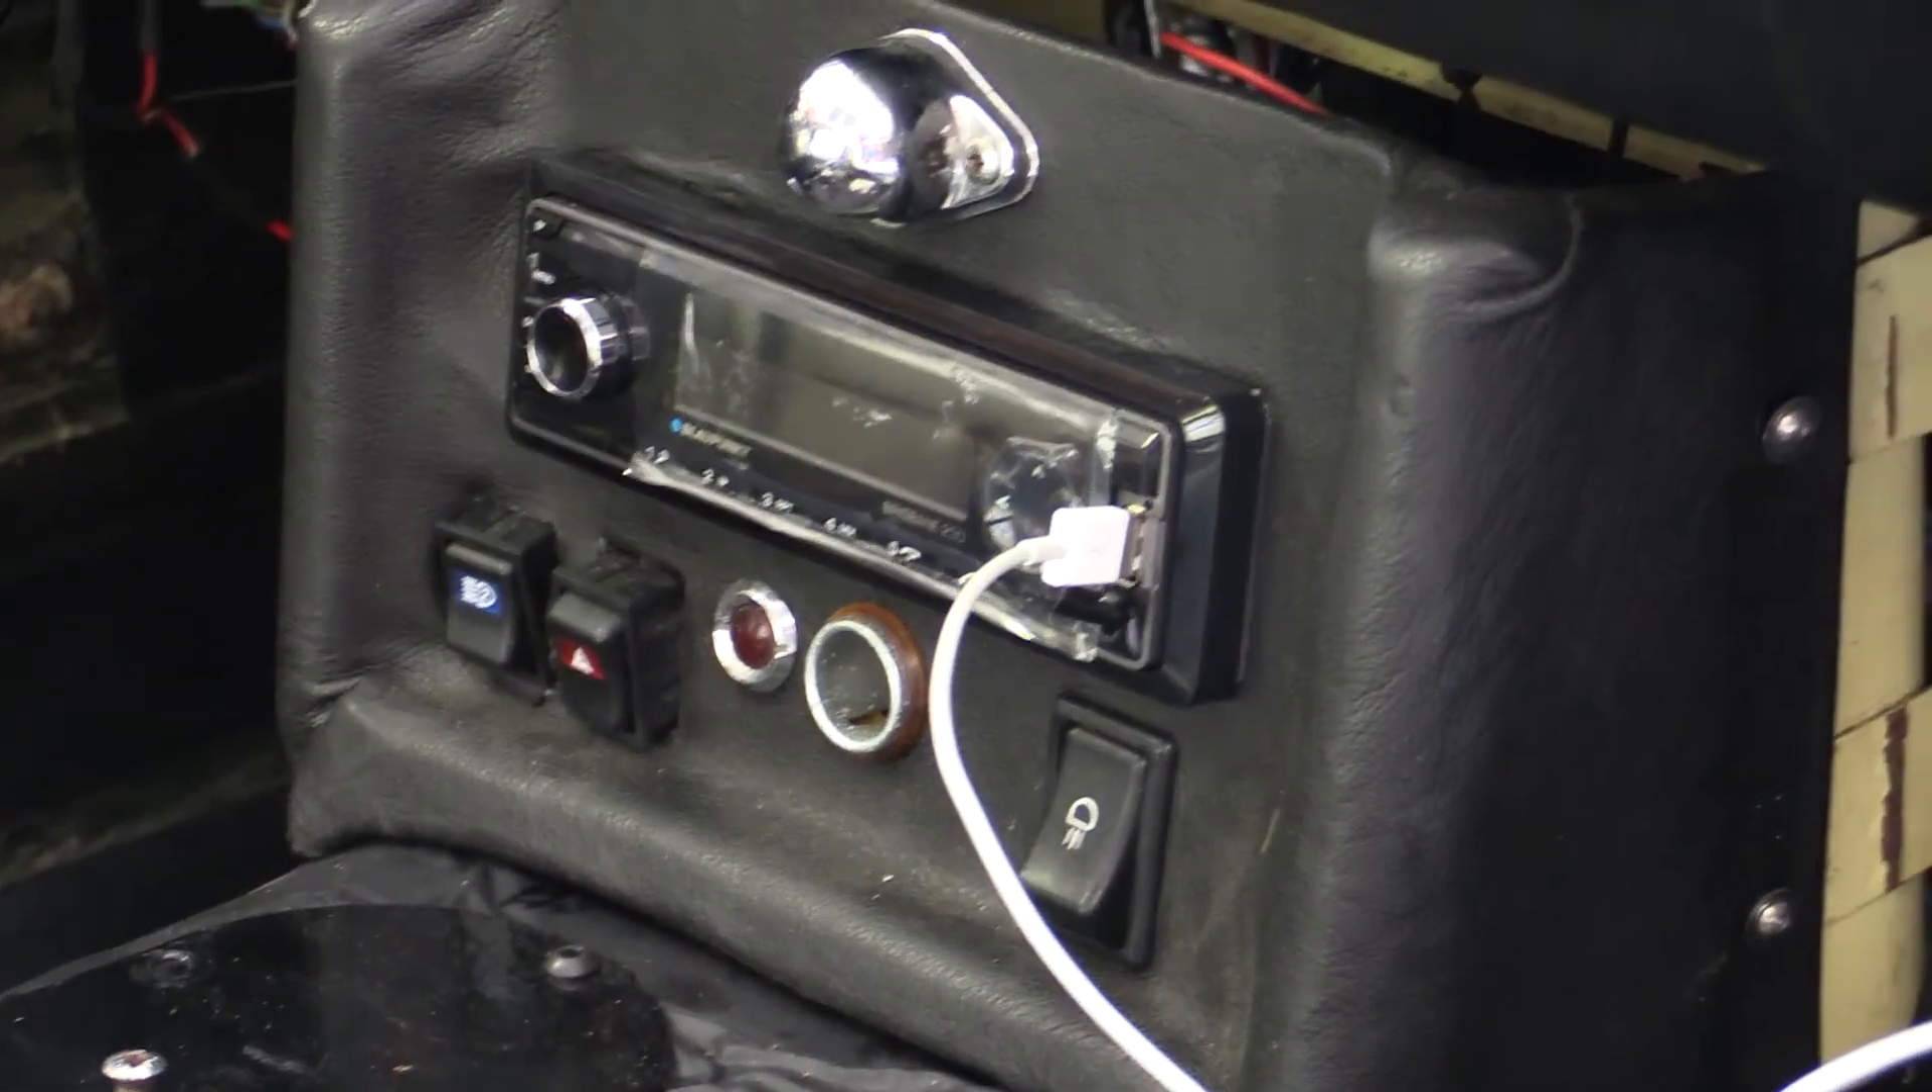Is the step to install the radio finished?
Yes.